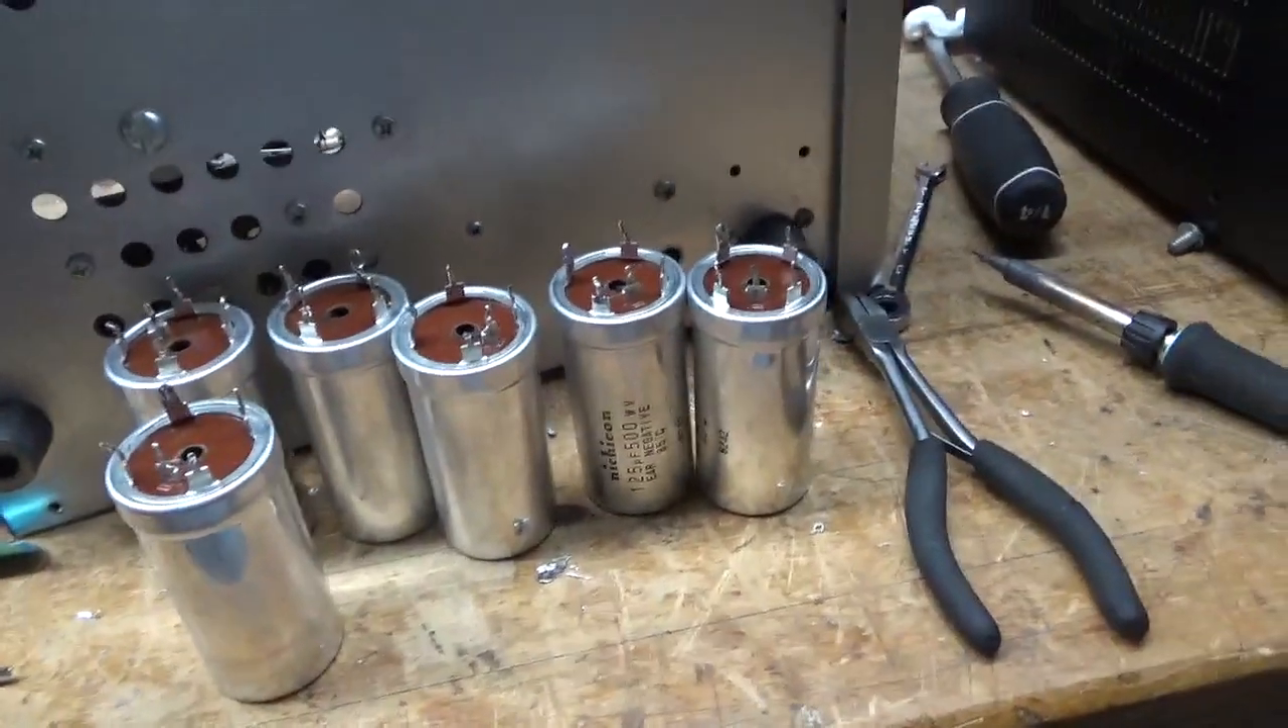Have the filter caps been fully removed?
Yes.